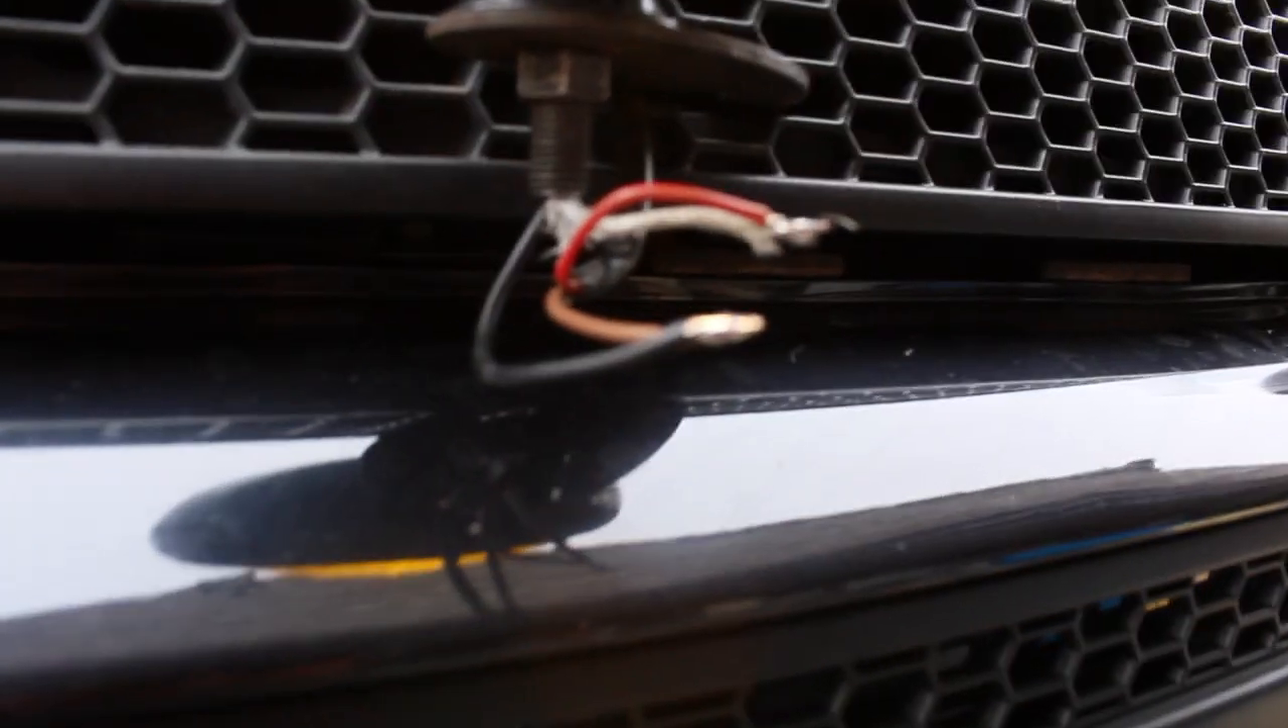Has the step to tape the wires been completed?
No.